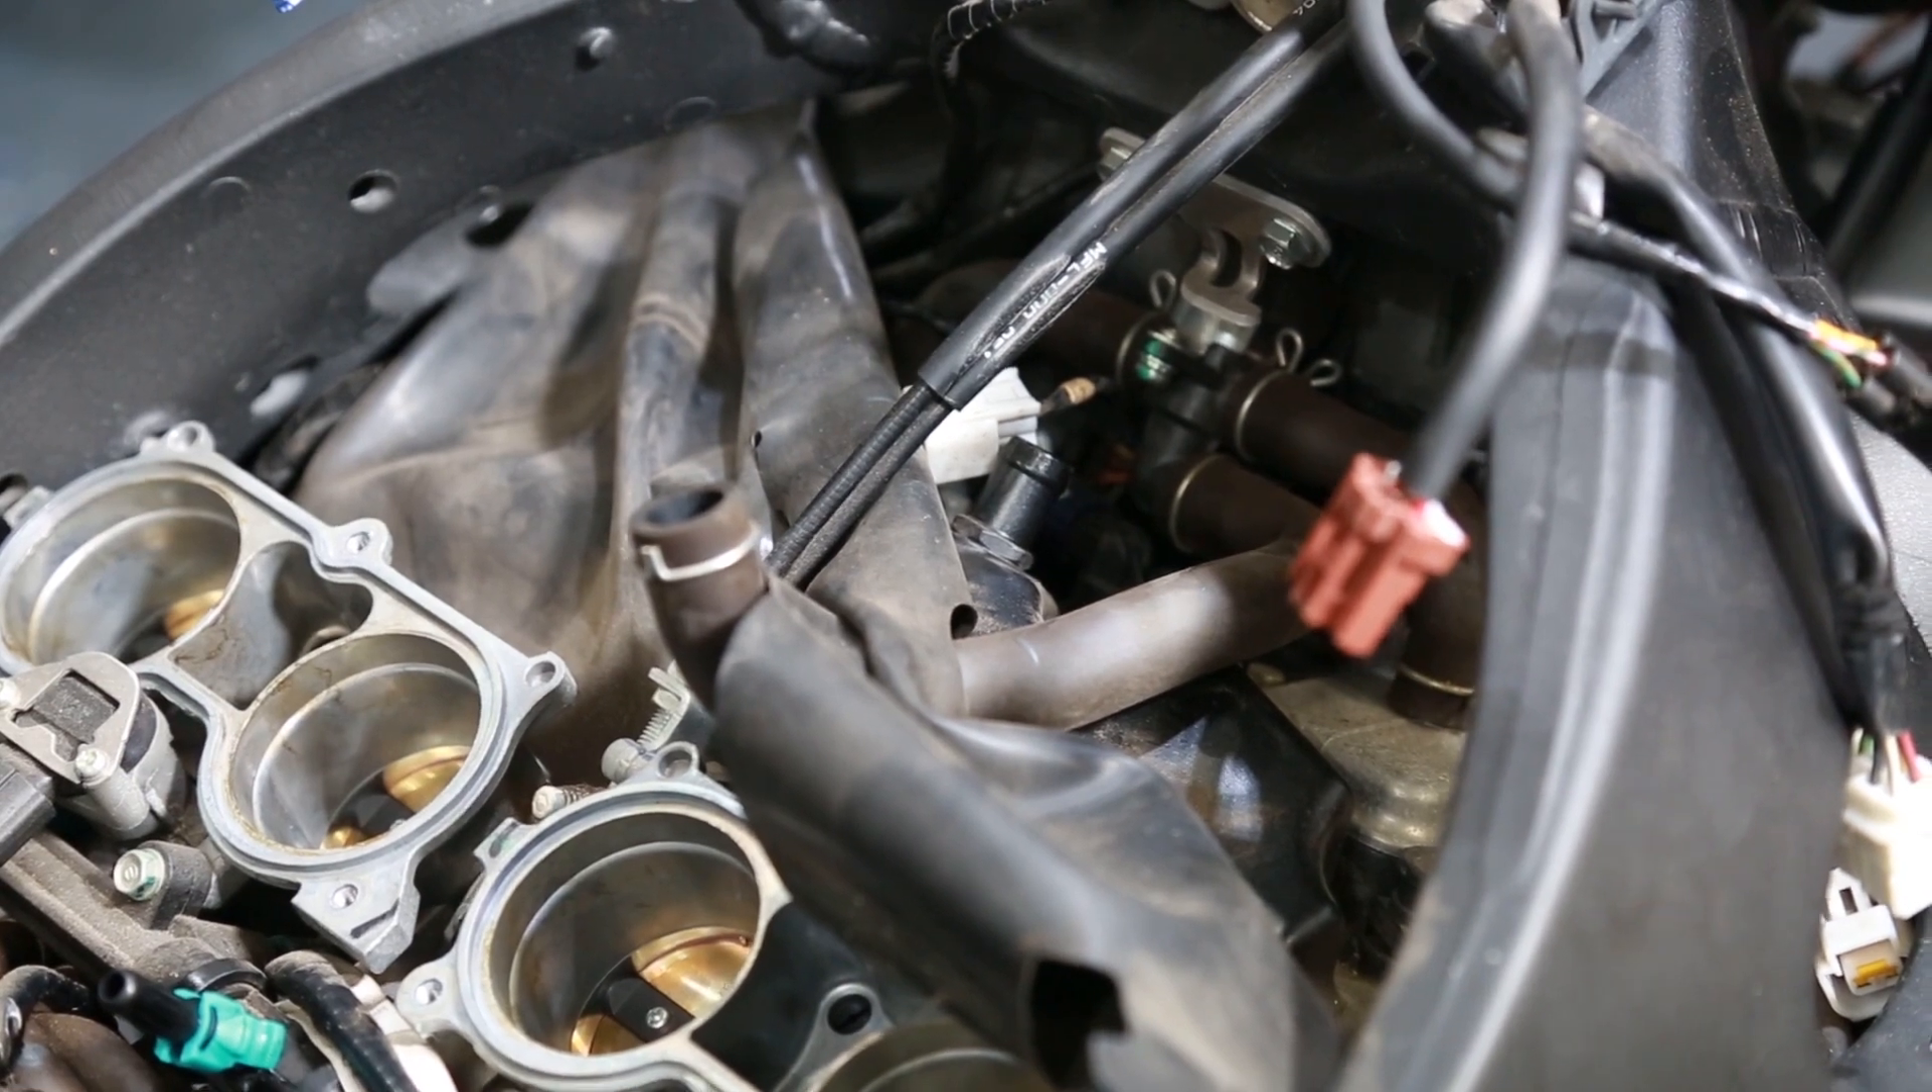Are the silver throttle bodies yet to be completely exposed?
No.